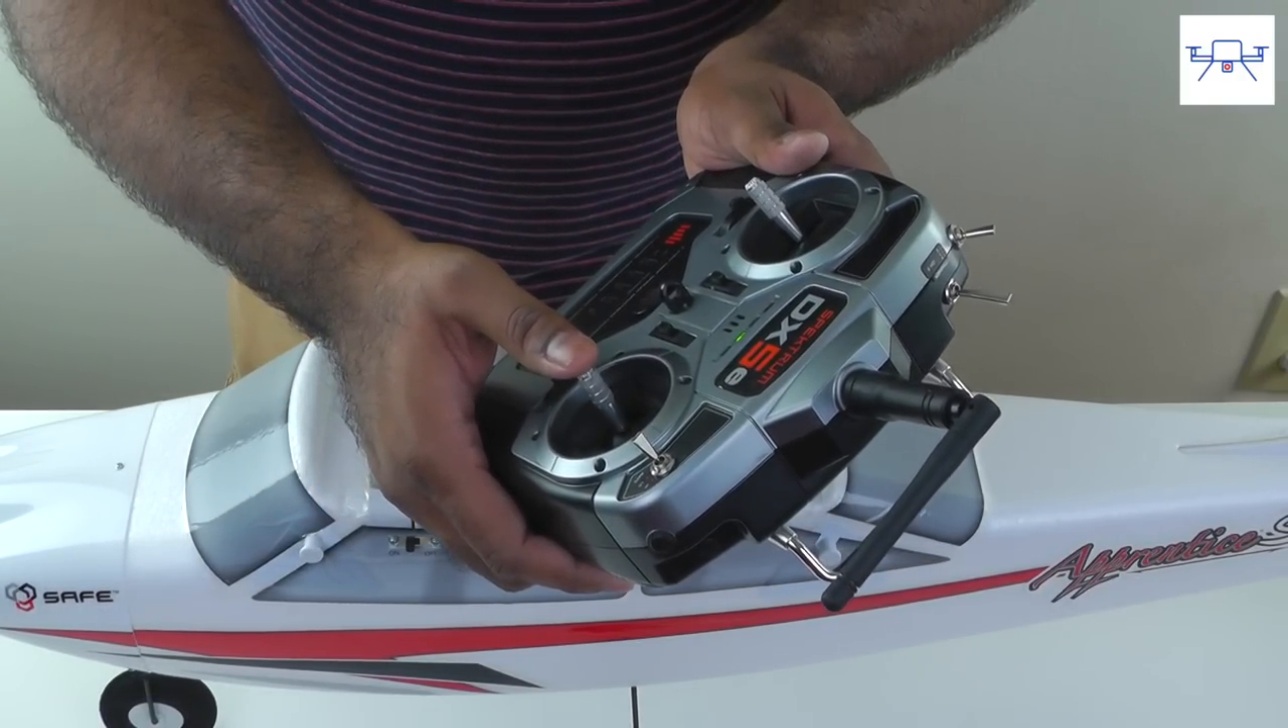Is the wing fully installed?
No.